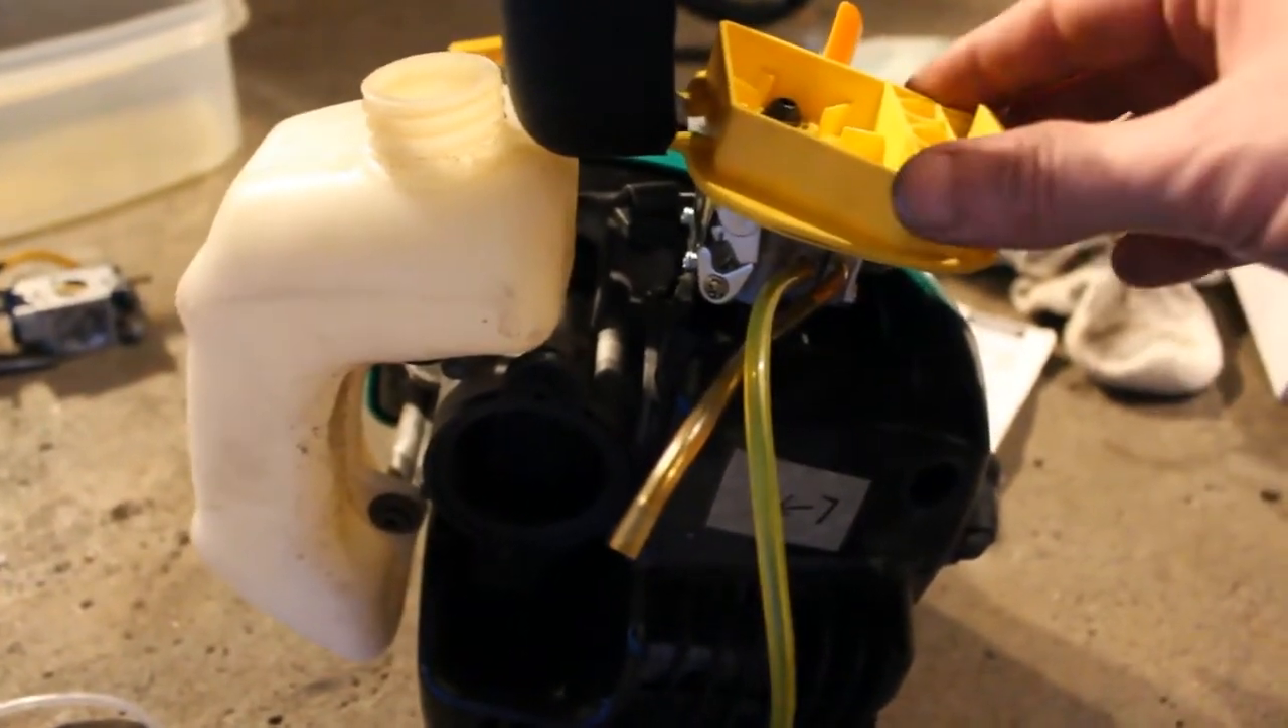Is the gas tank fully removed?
No.